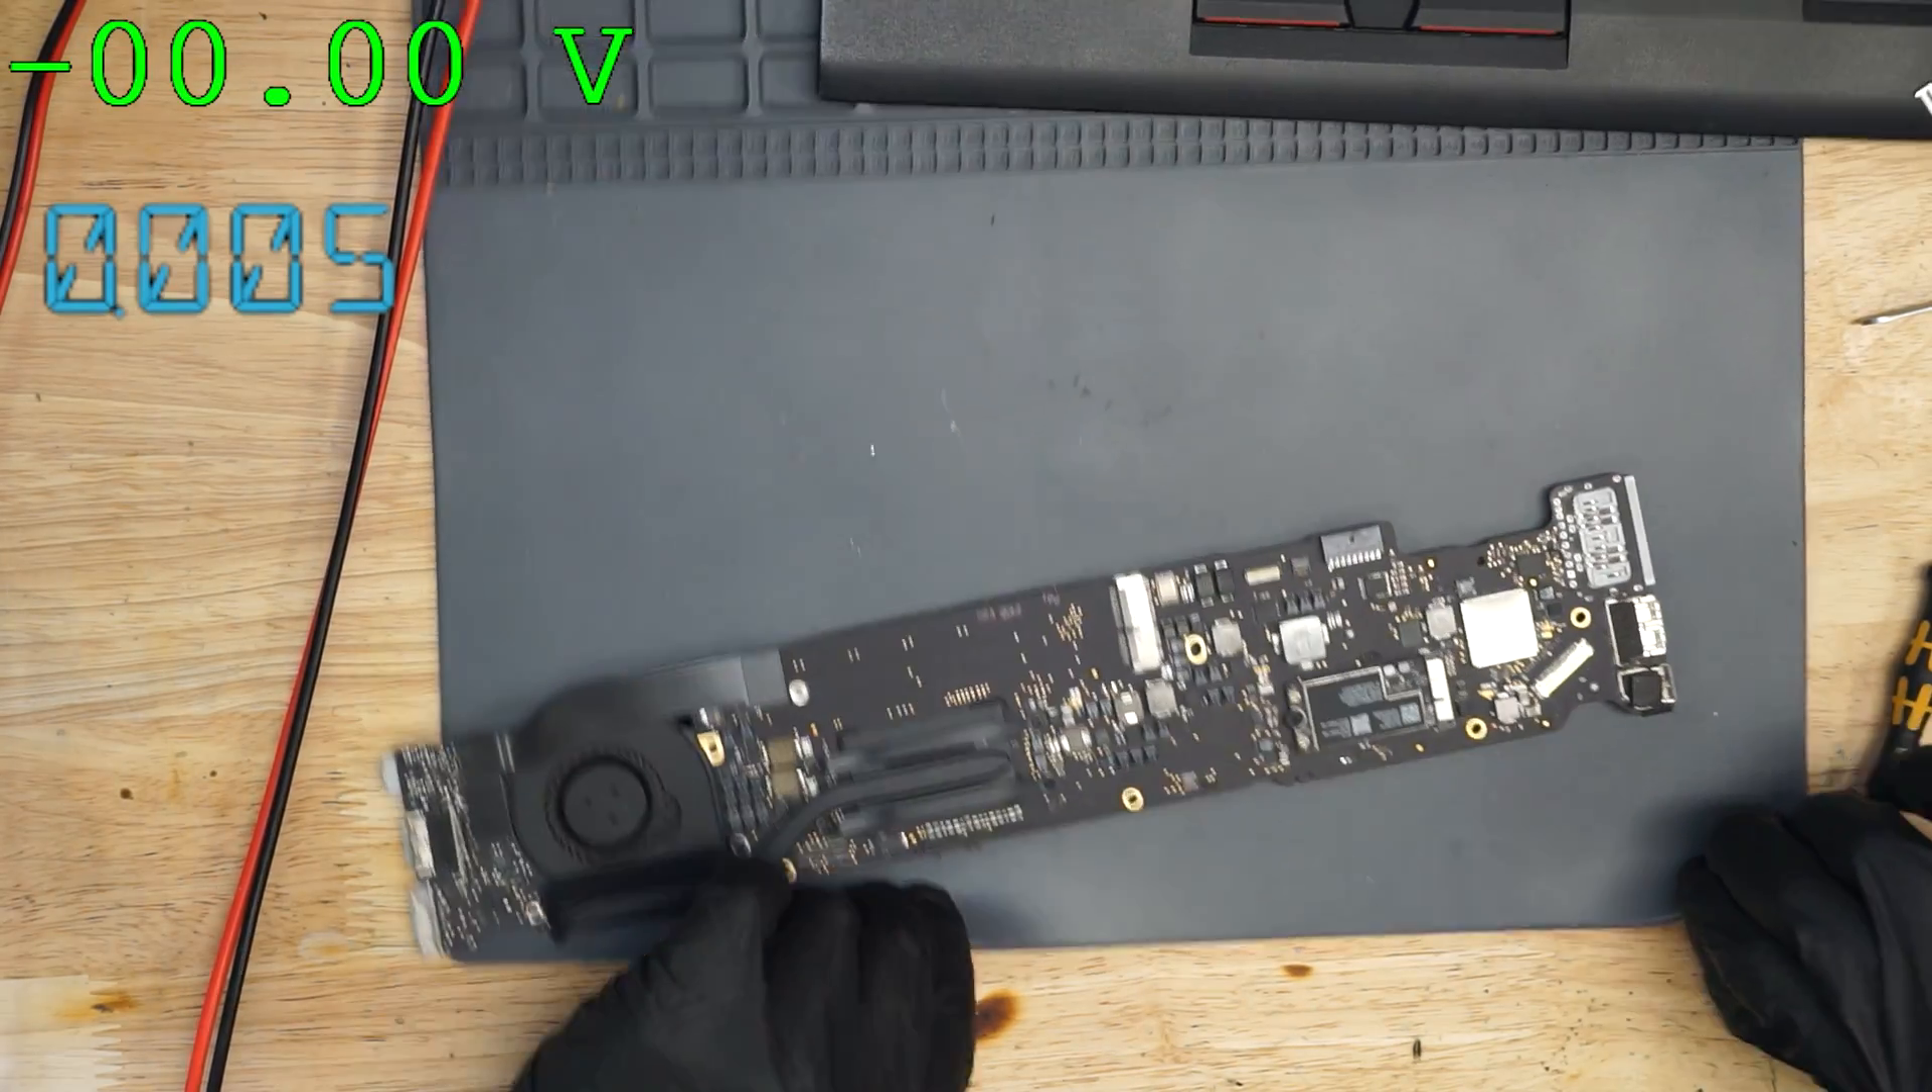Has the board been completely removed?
Yes.